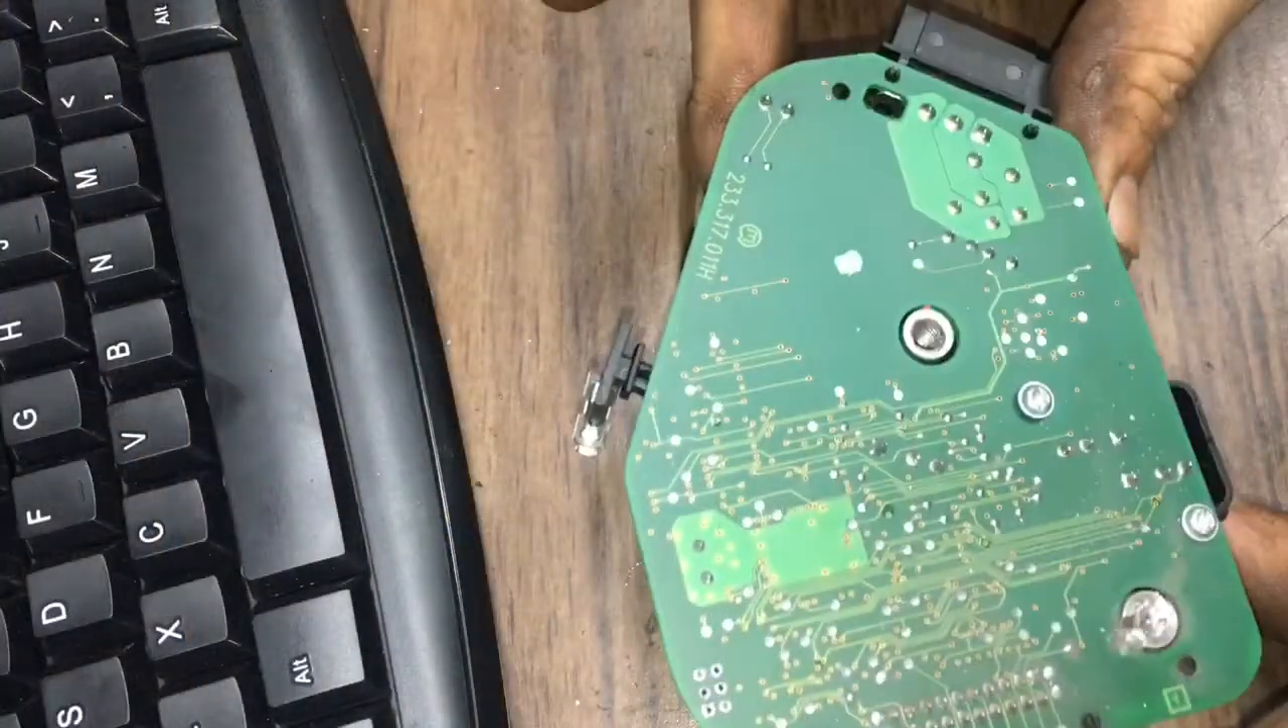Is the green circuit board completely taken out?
Yes.